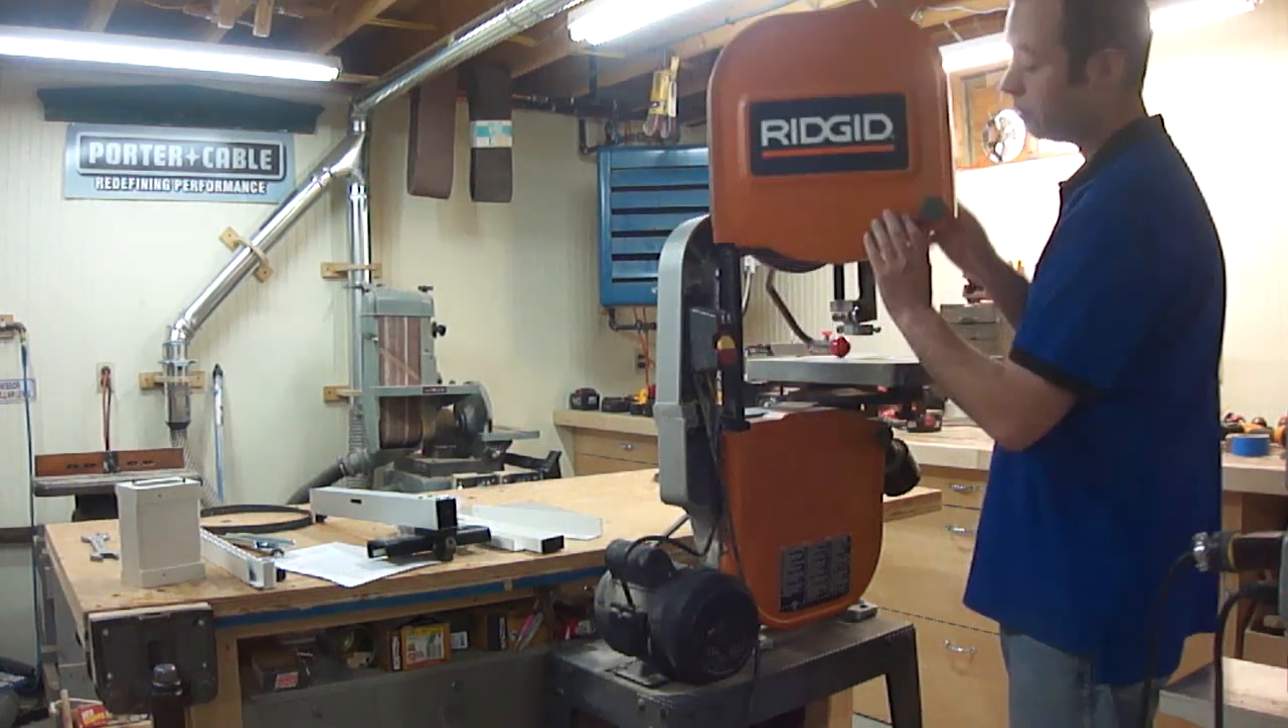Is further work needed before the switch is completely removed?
Yes.